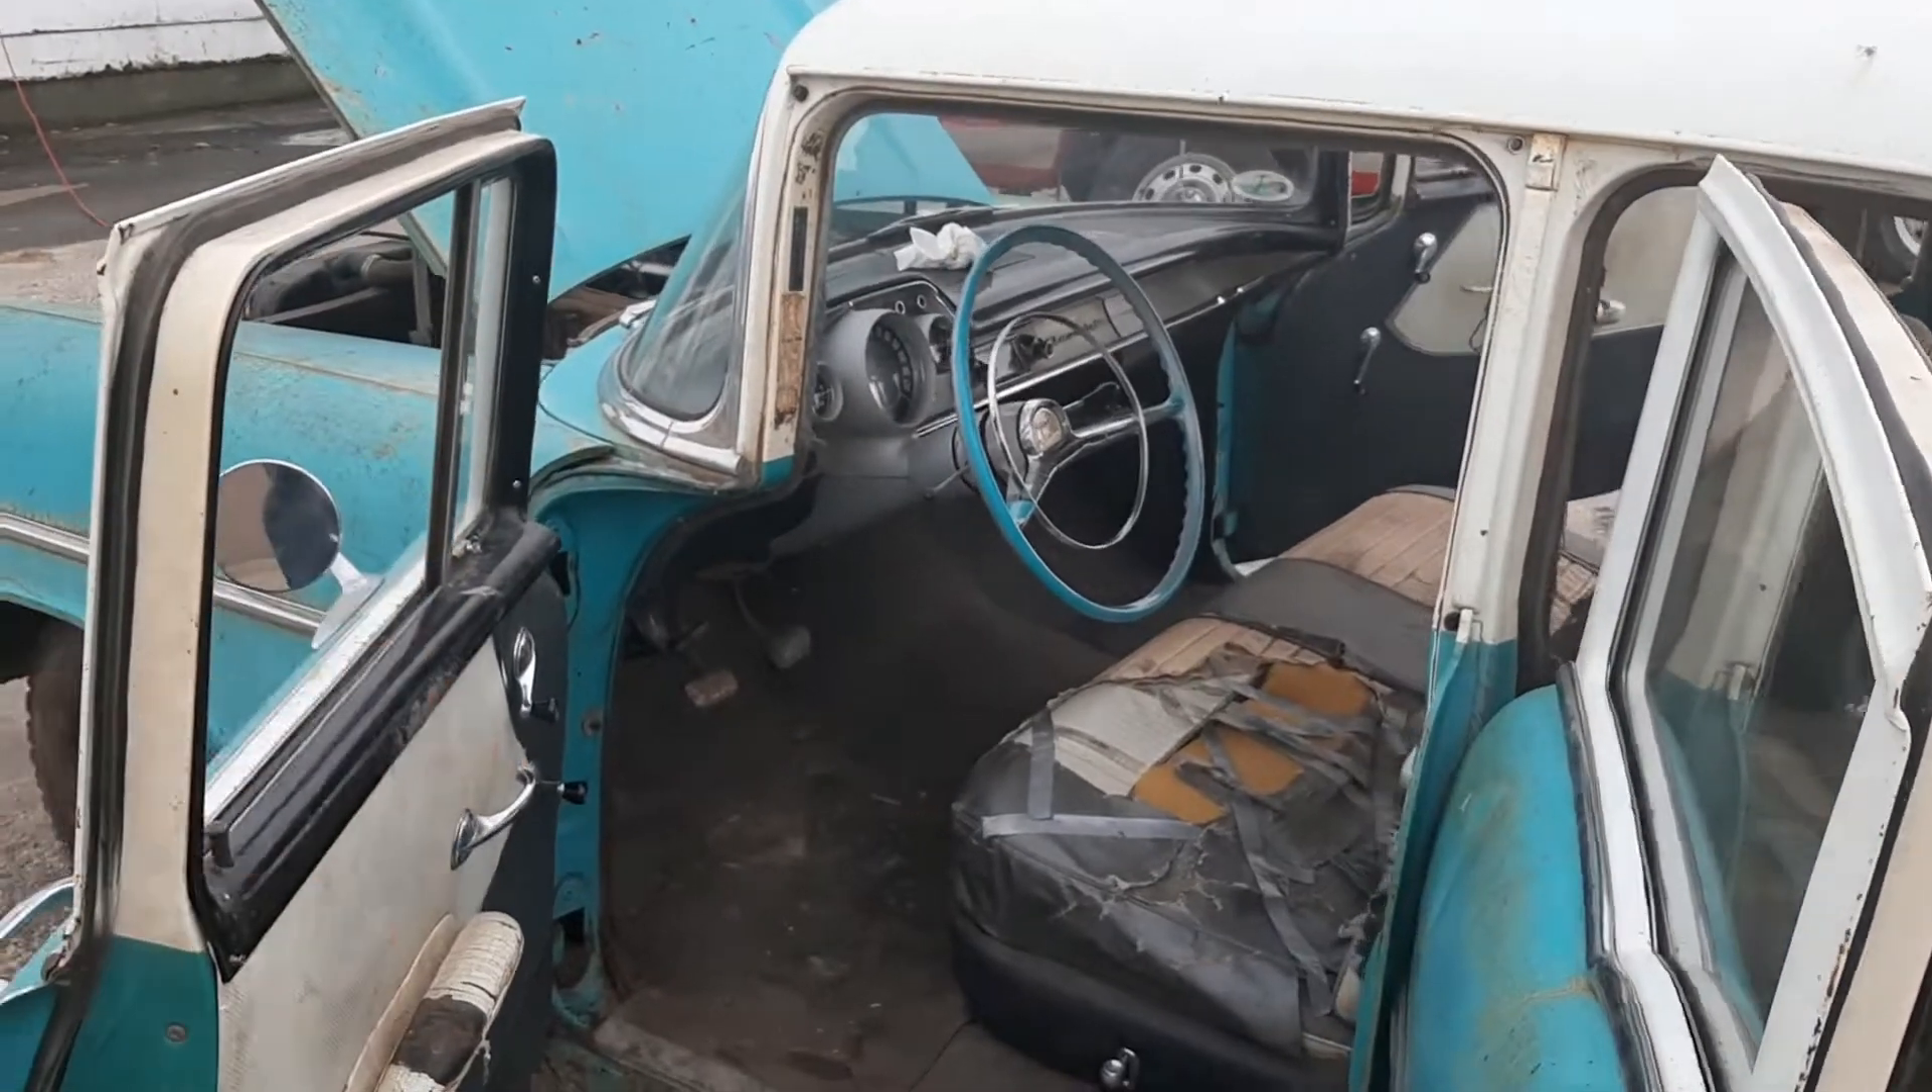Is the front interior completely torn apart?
No.